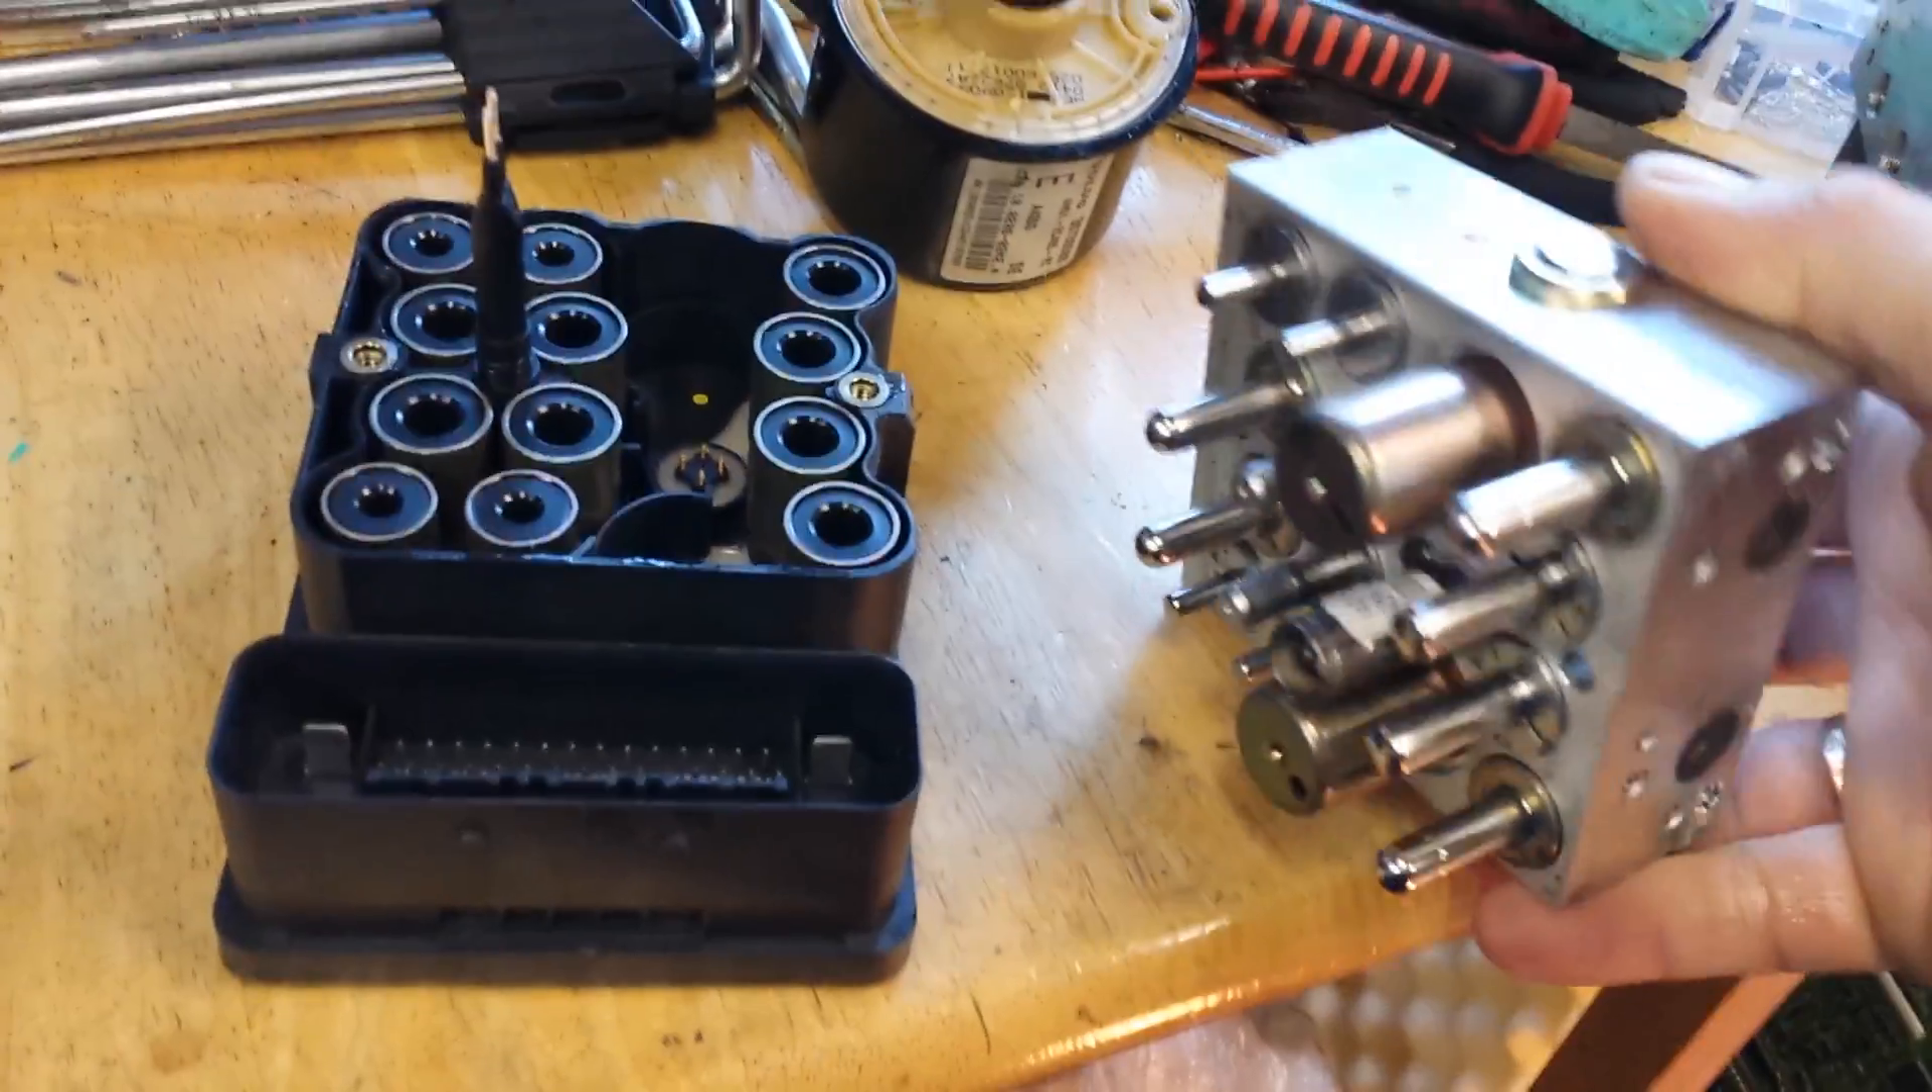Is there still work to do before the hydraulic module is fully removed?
No.